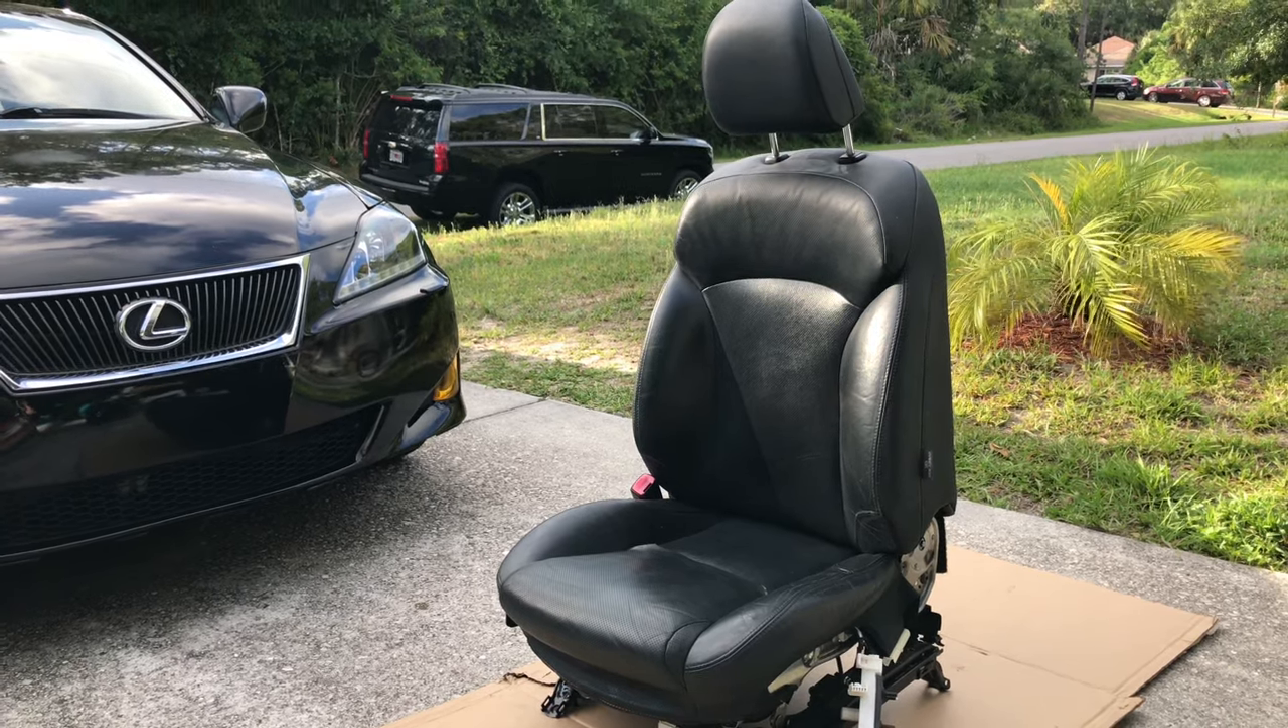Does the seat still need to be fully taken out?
No.